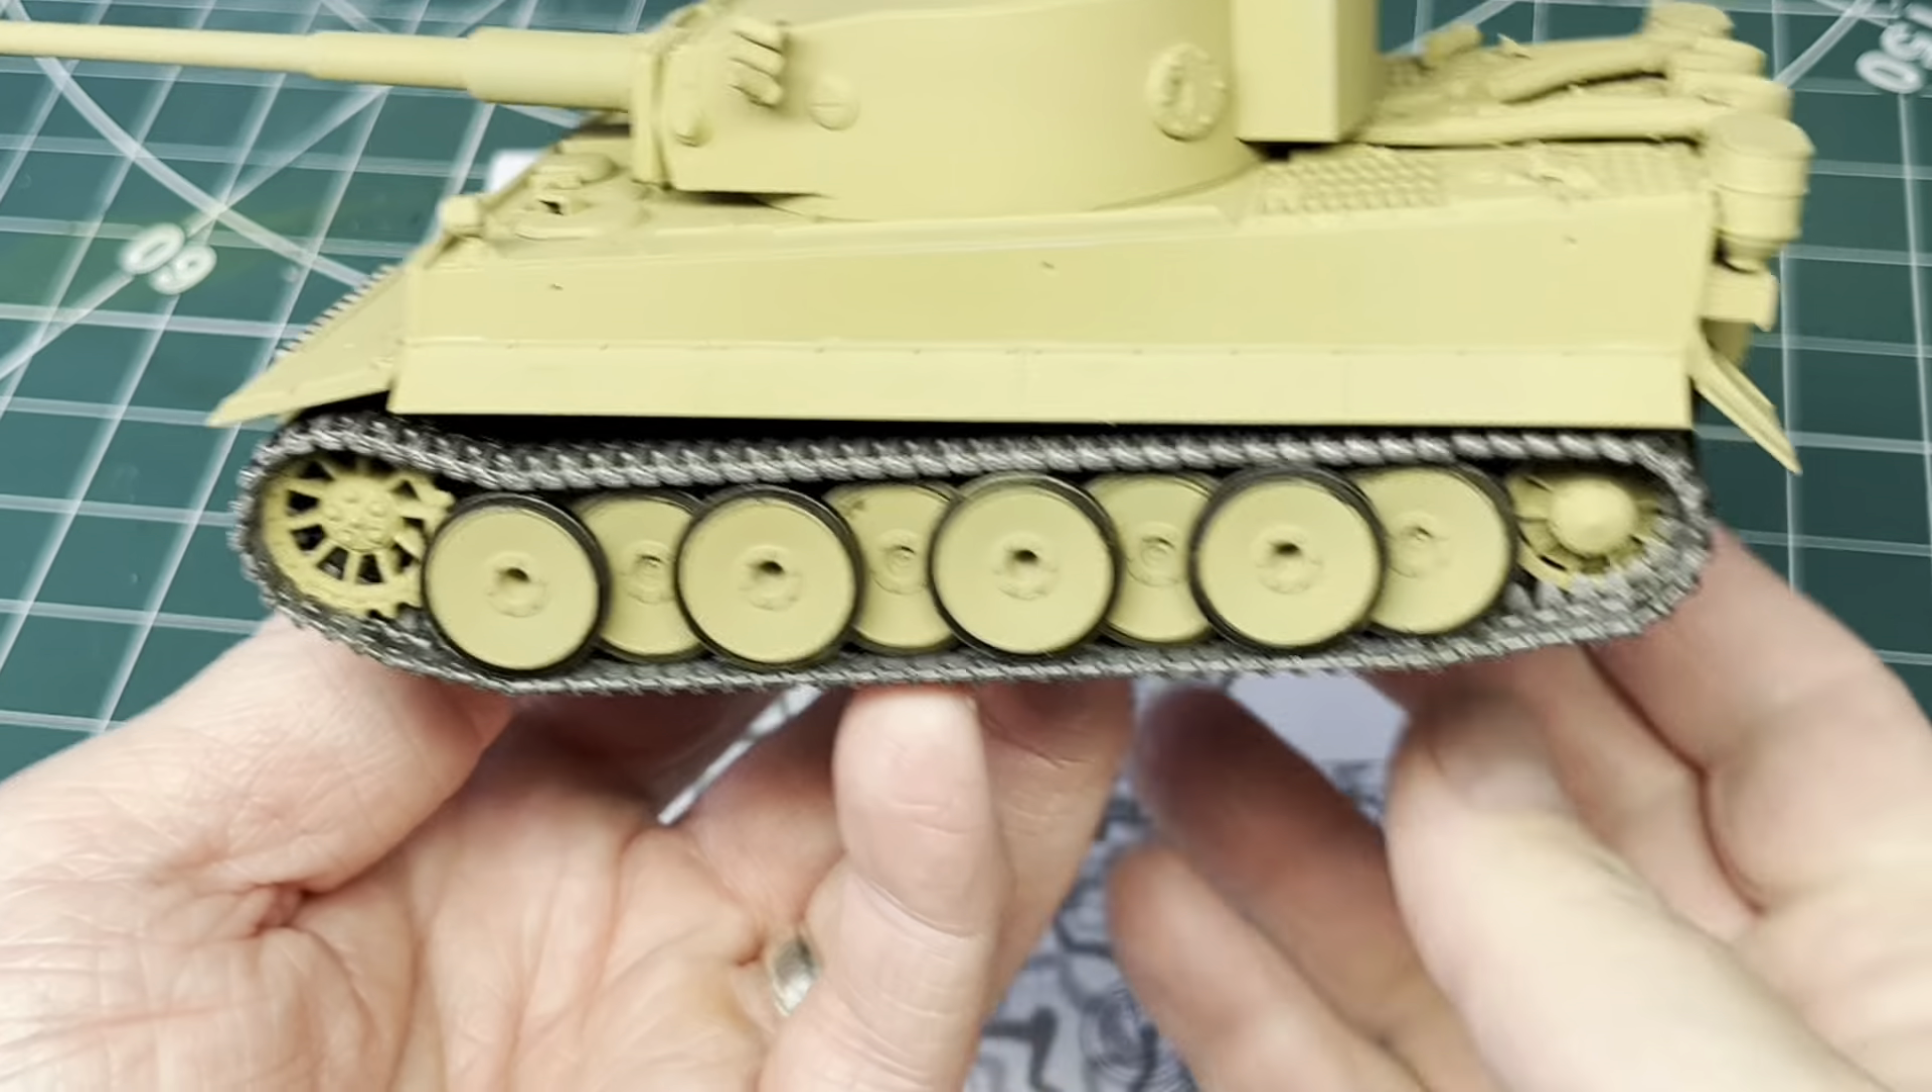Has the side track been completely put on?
Yes.